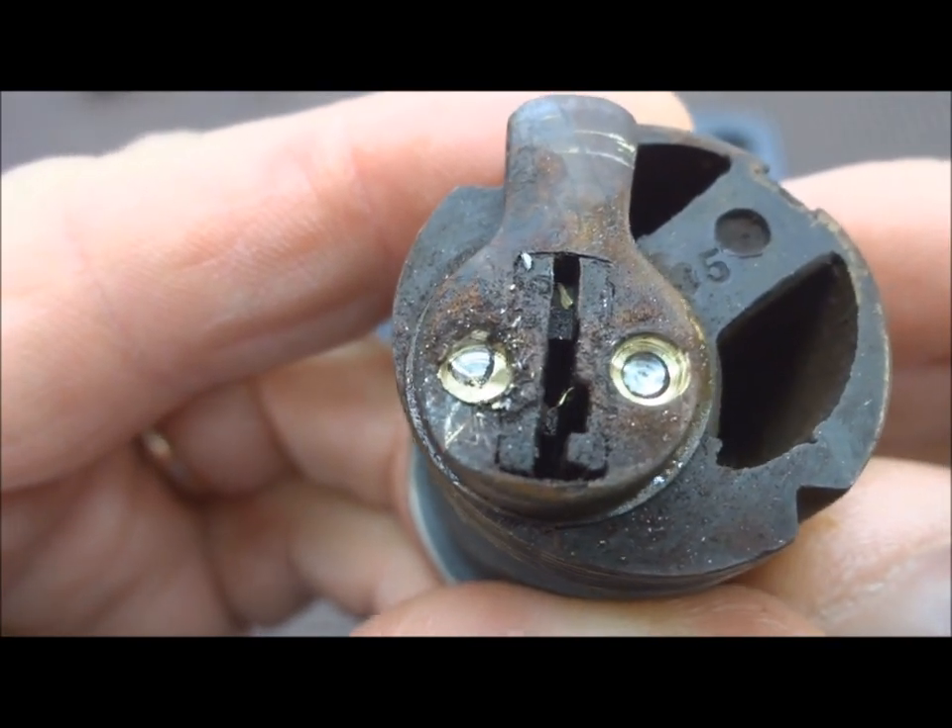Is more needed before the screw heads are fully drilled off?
No.